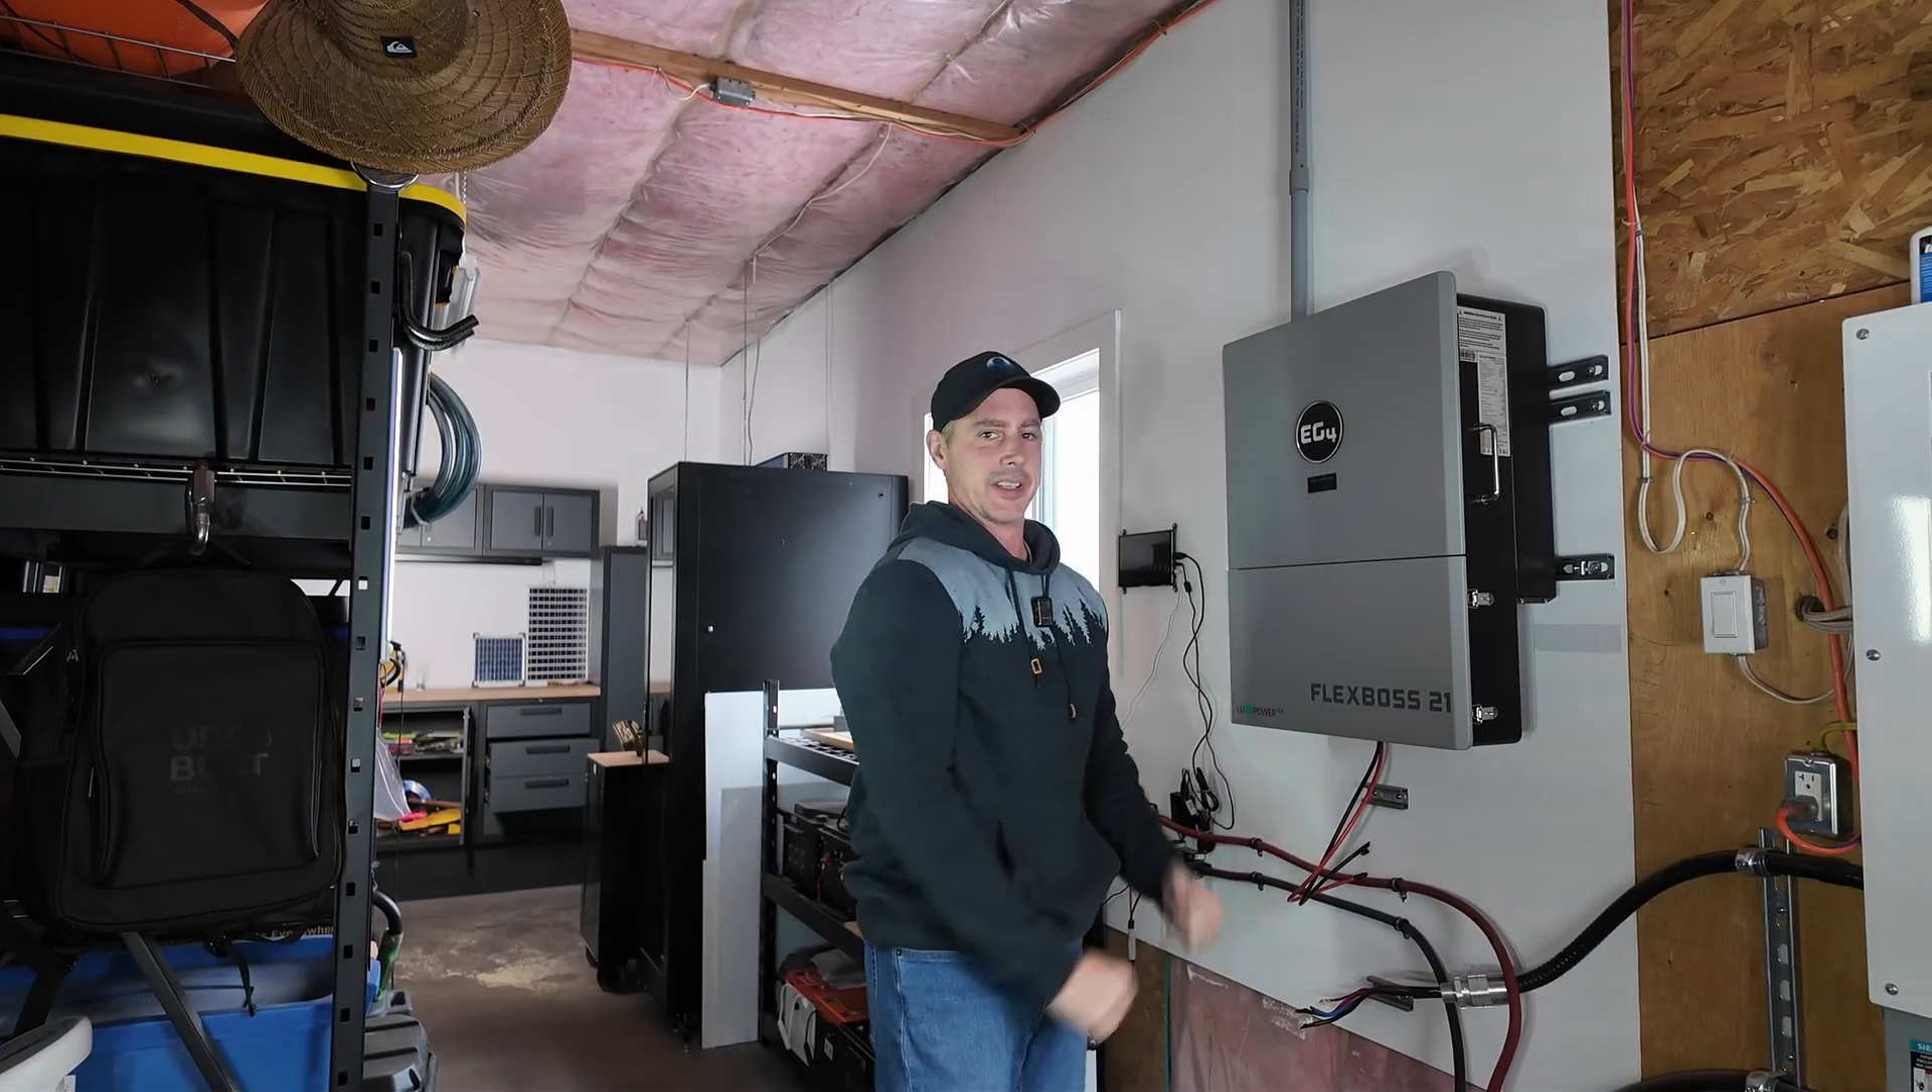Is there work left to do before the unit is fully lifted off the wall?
Yes.